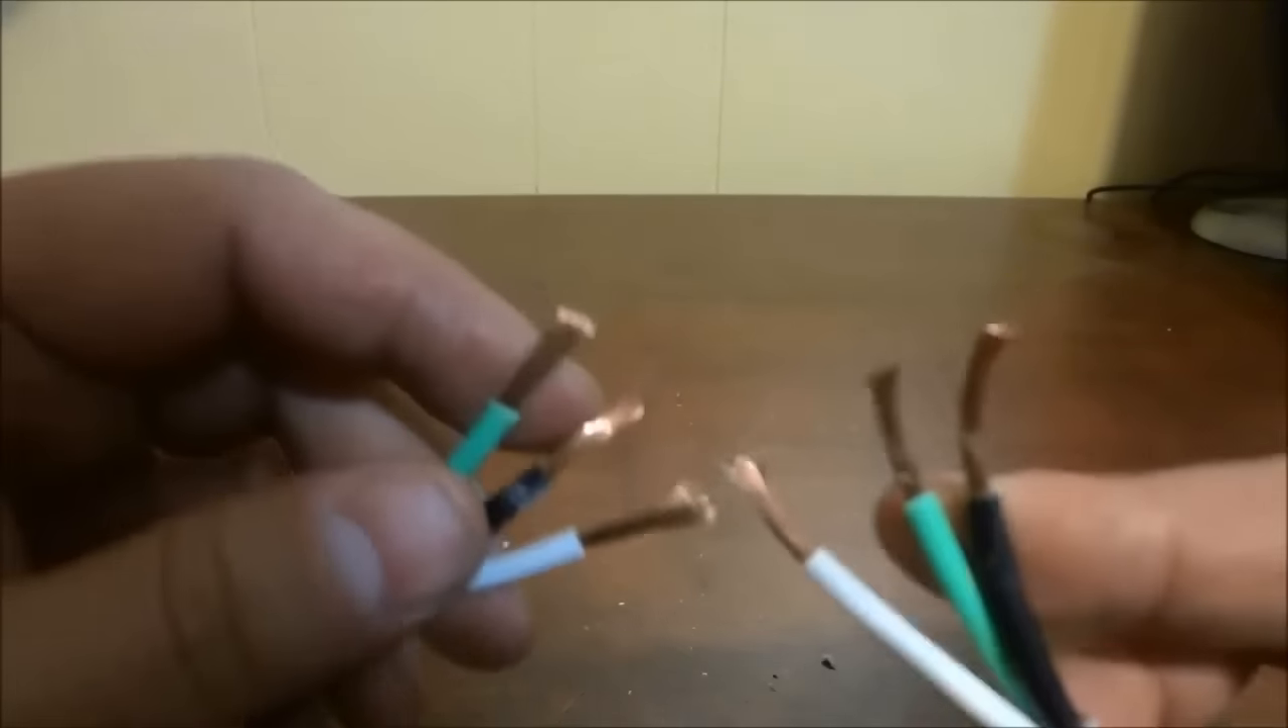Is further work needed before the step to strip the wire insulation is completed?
No.